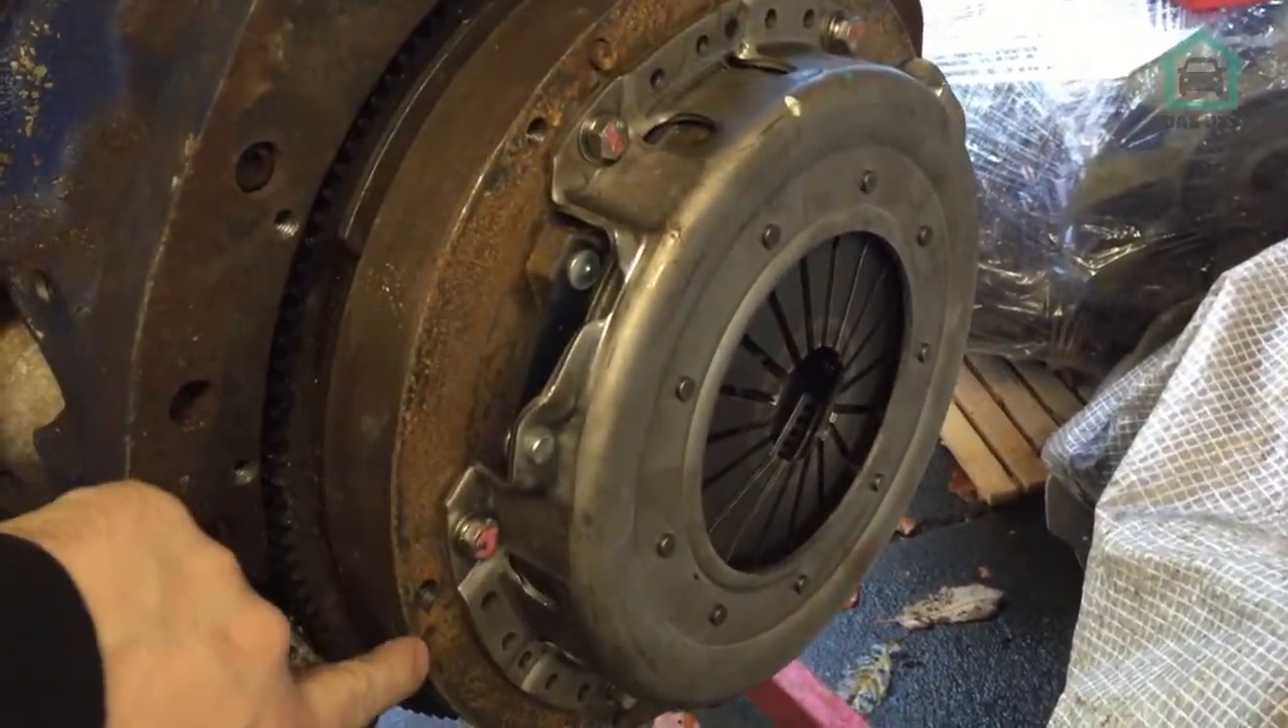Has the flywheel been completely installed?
Yes.